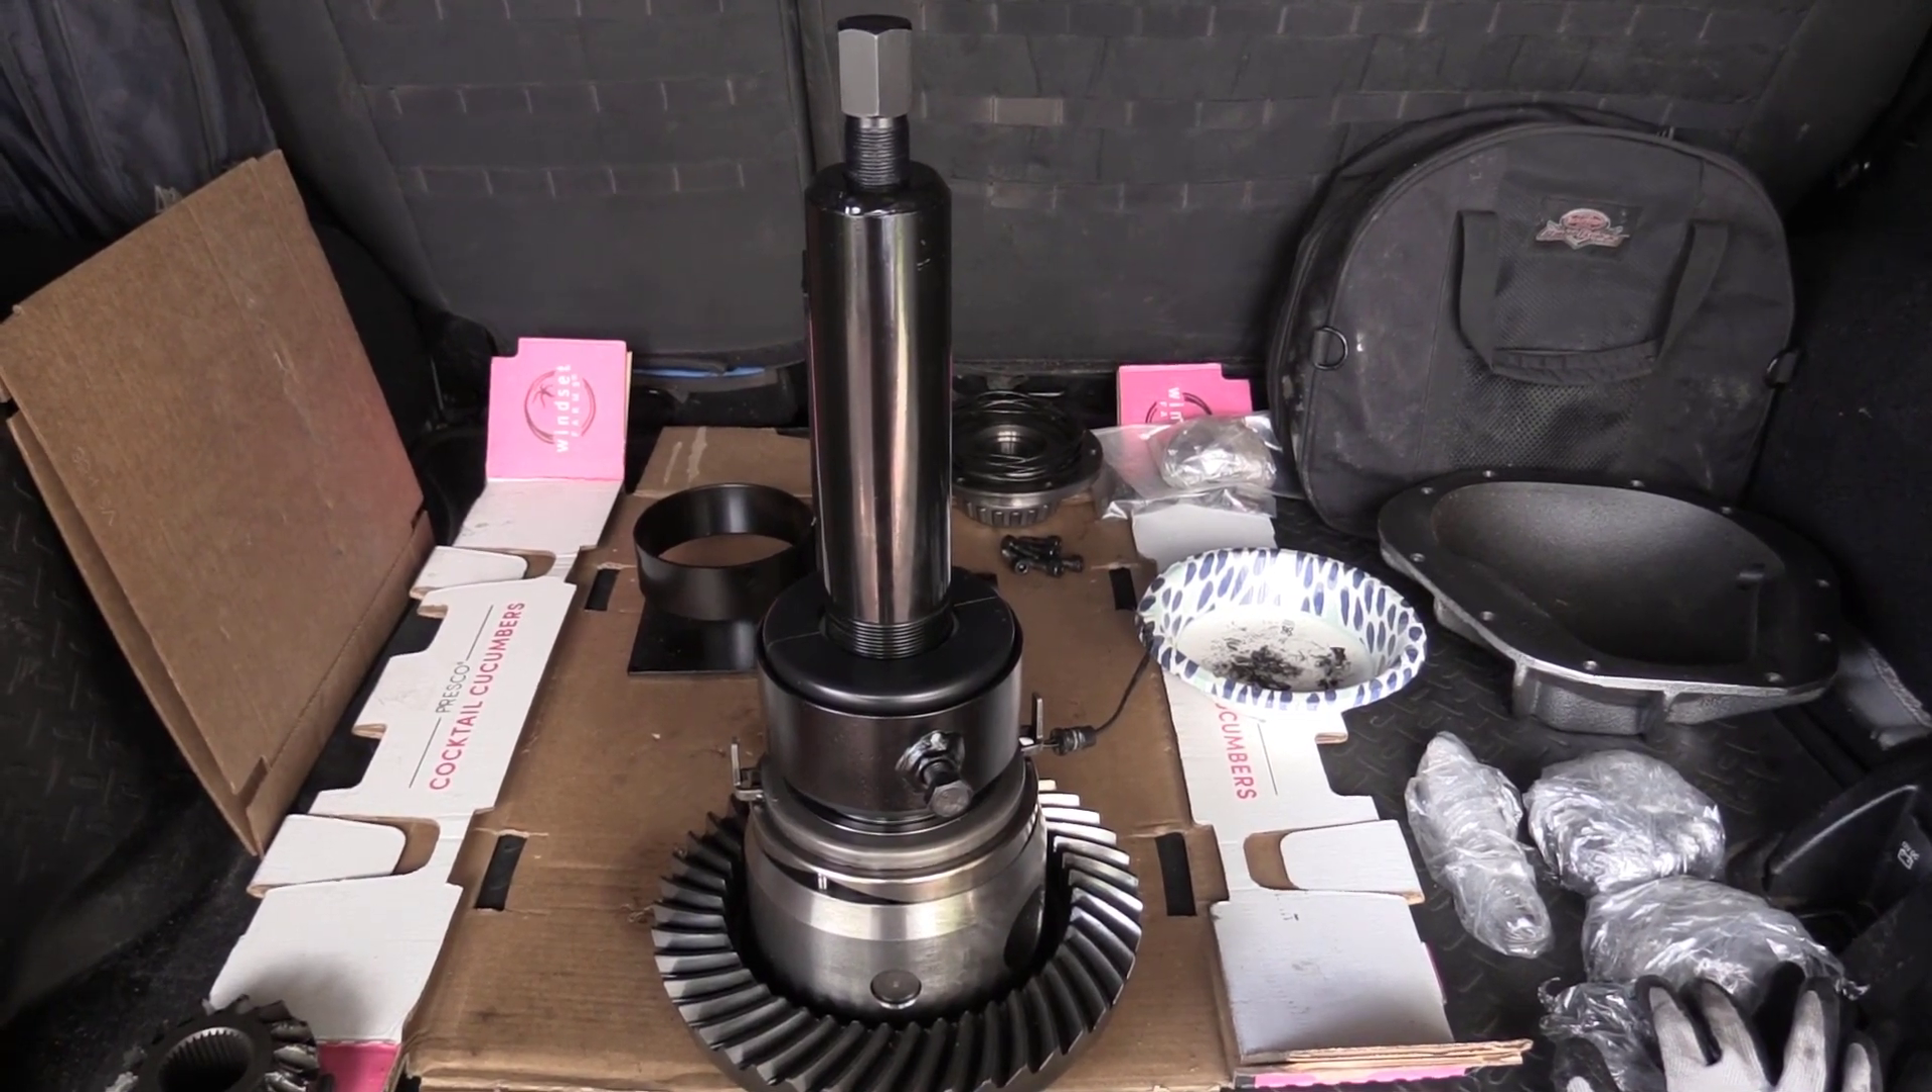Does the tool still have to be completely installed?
No.